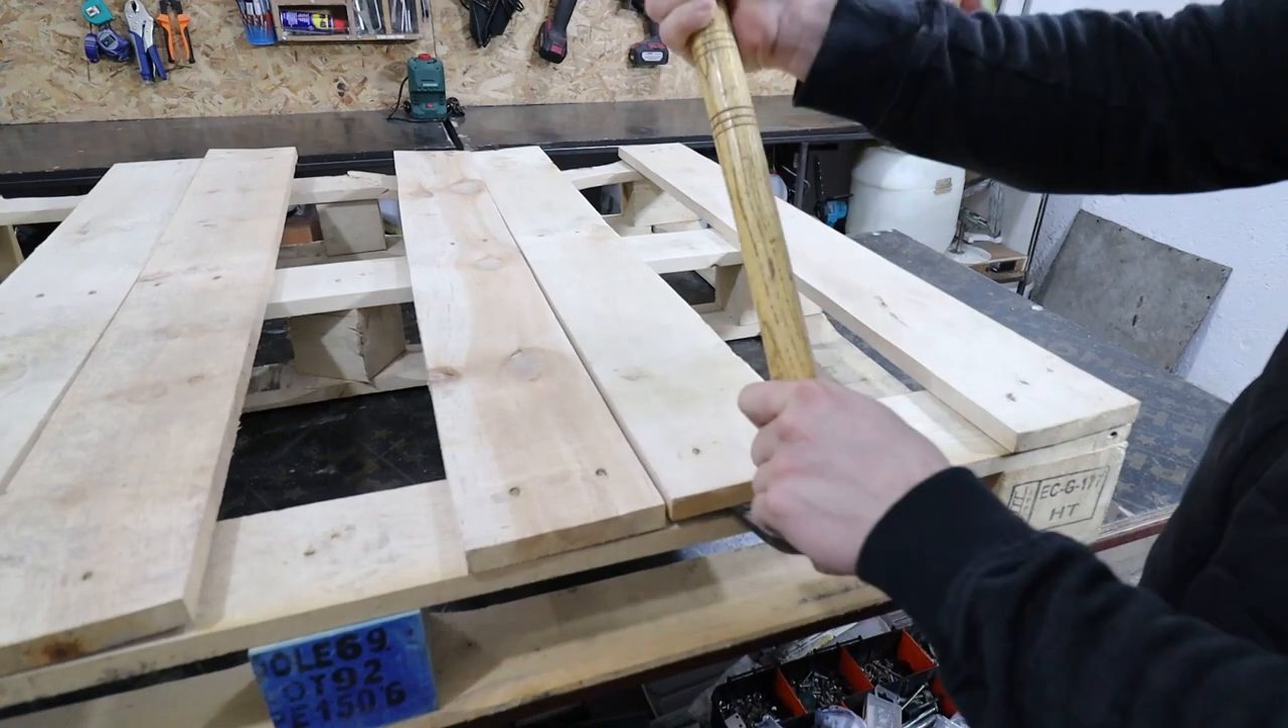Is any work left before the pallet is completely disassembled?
Yes.